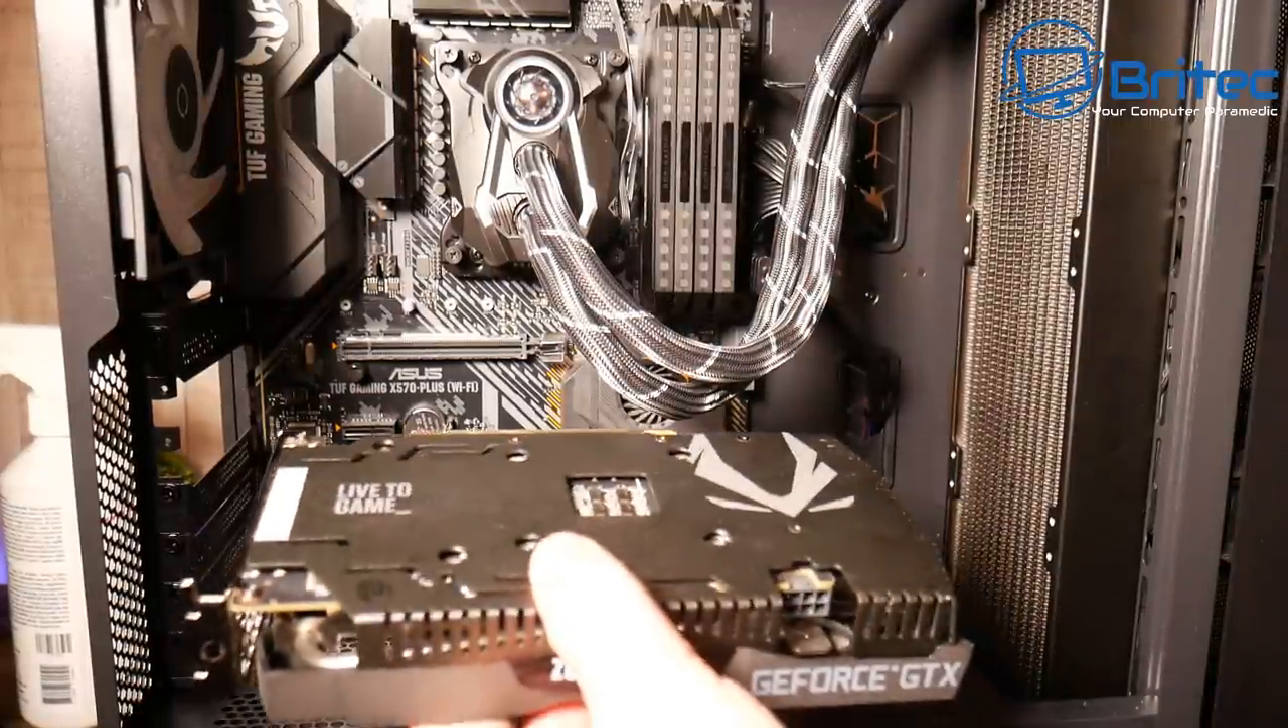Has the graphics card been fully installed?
No.